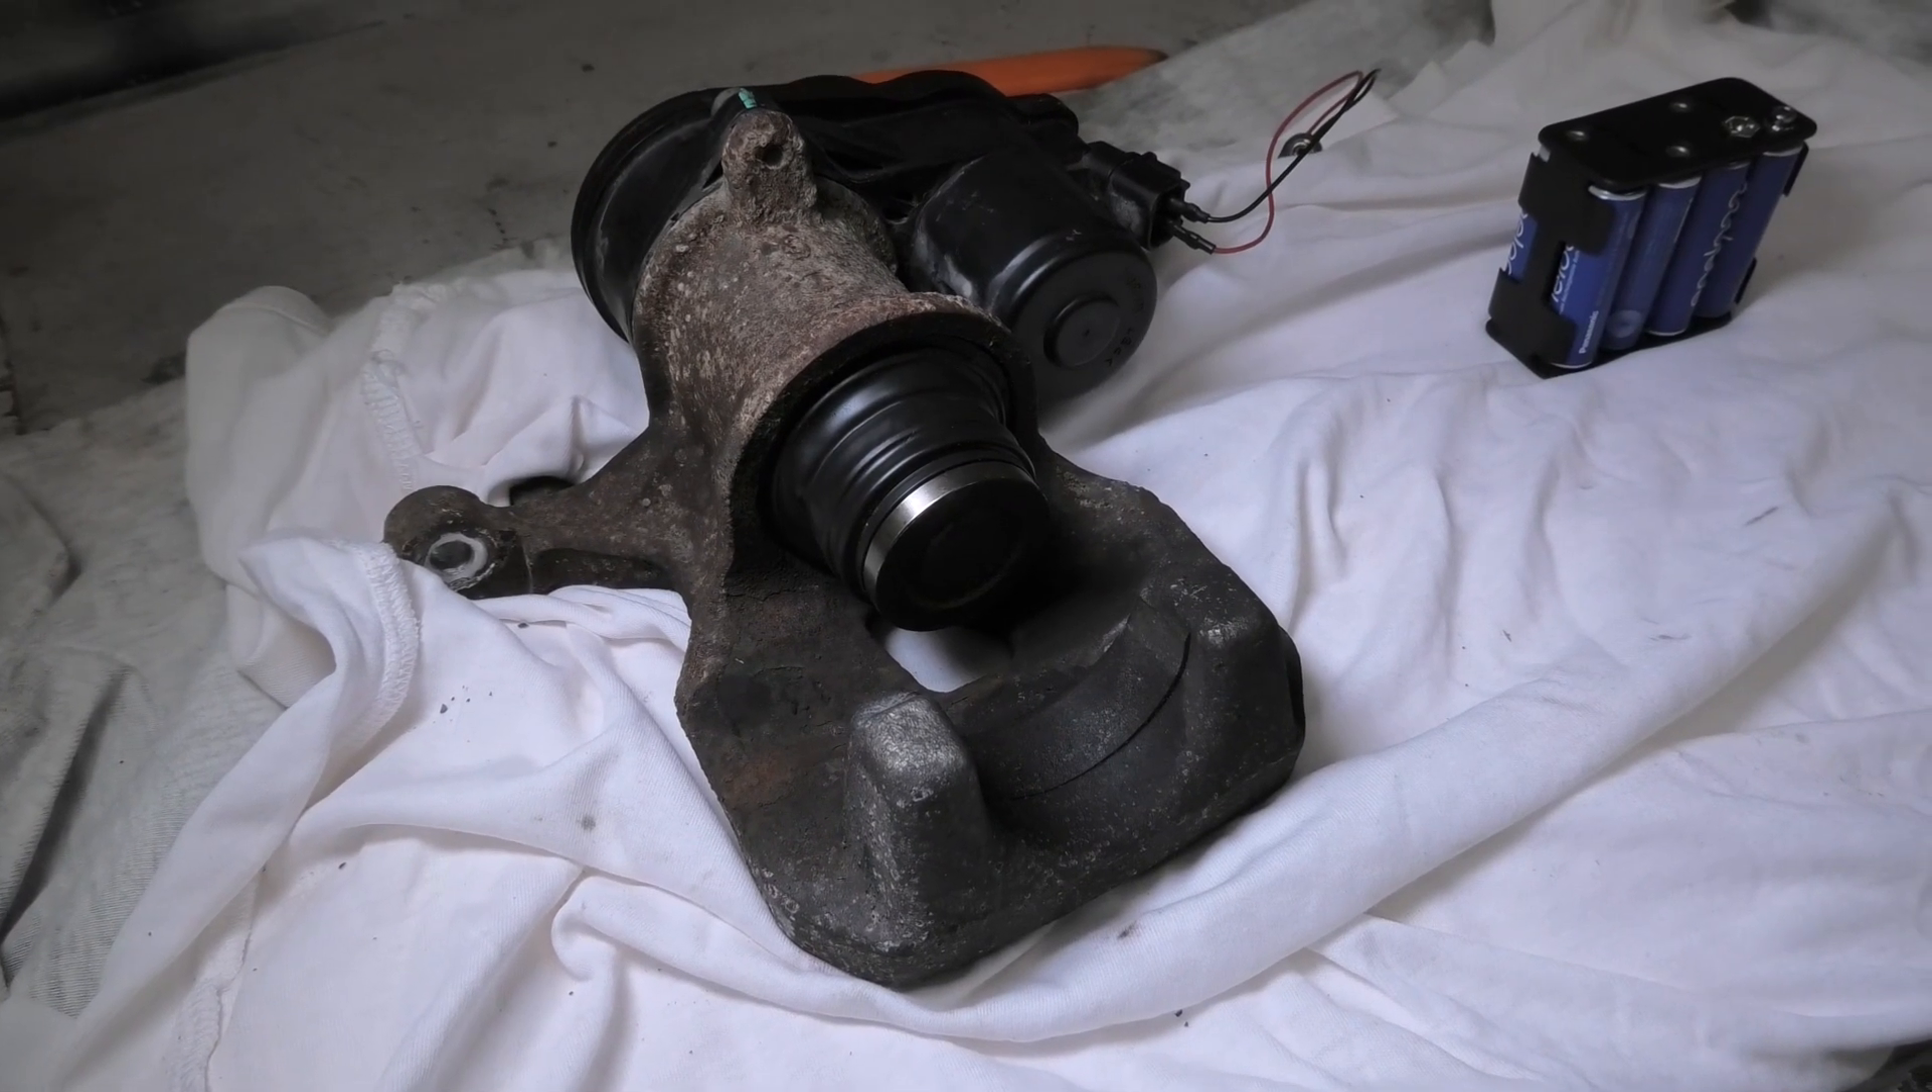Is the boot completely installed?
Yes.